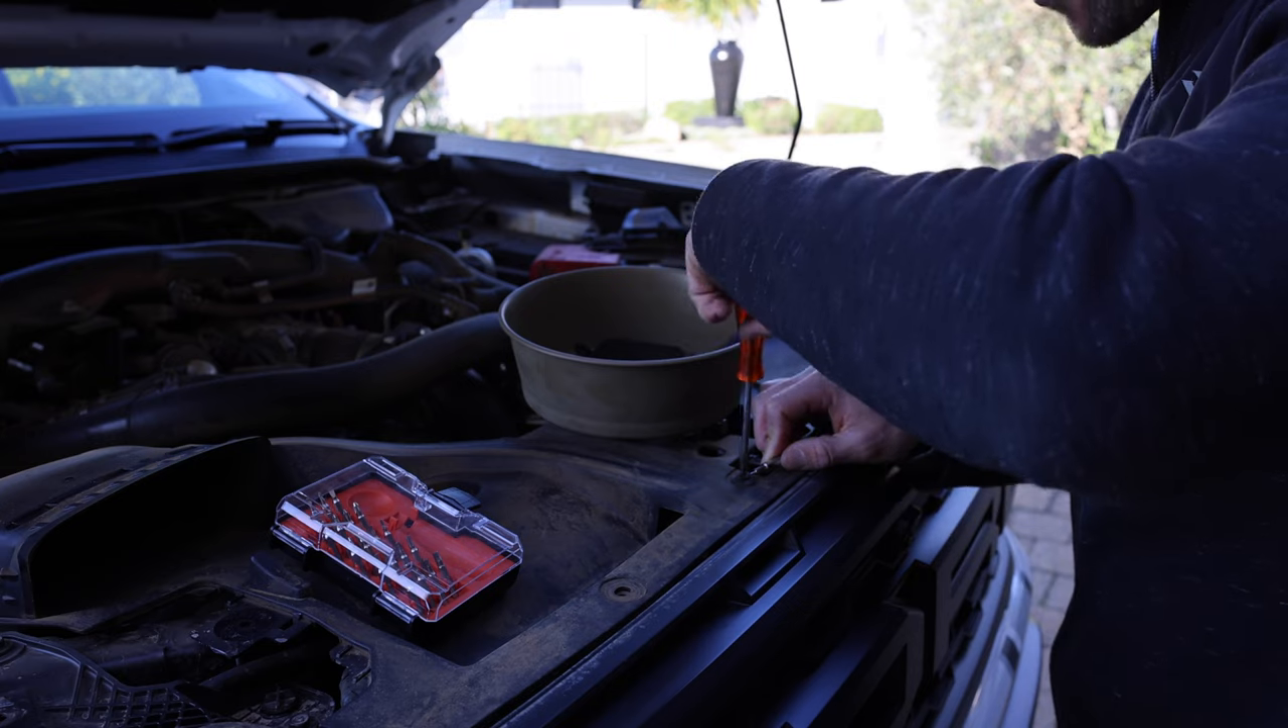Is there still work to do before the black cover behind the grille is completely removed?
Yes.